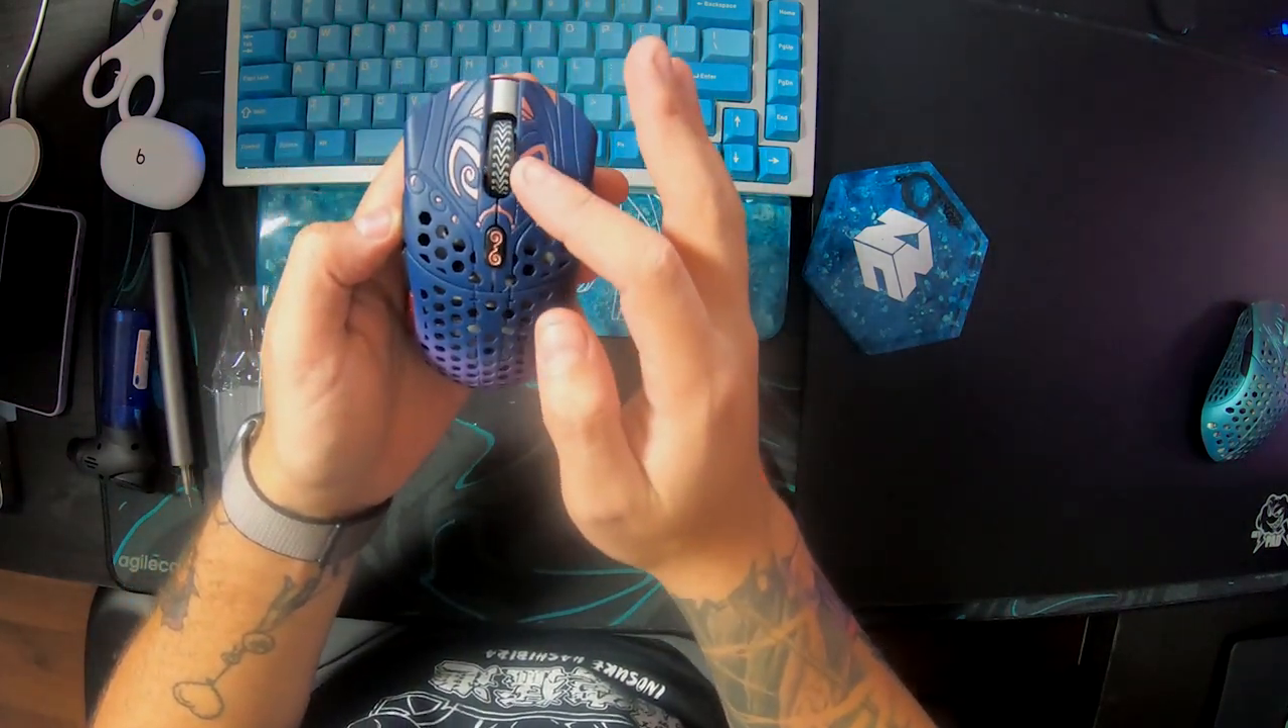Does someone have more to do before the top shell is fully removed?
Yes.